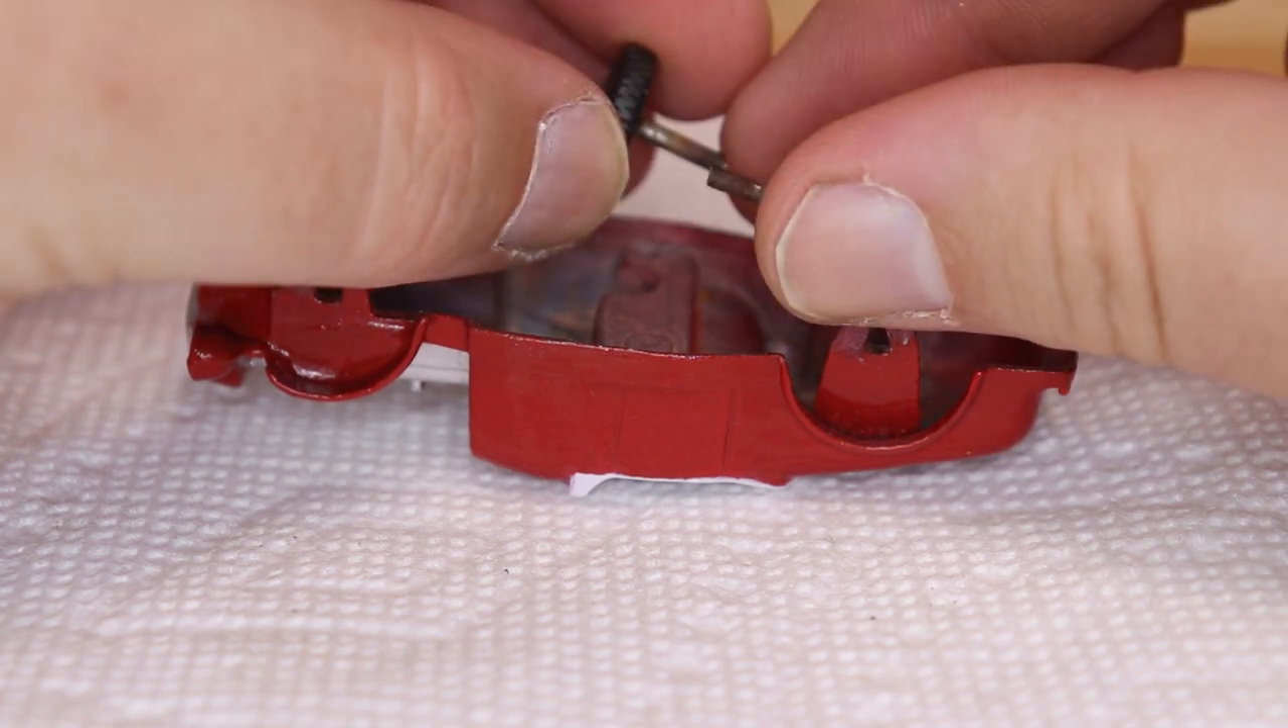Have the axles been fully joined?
No.